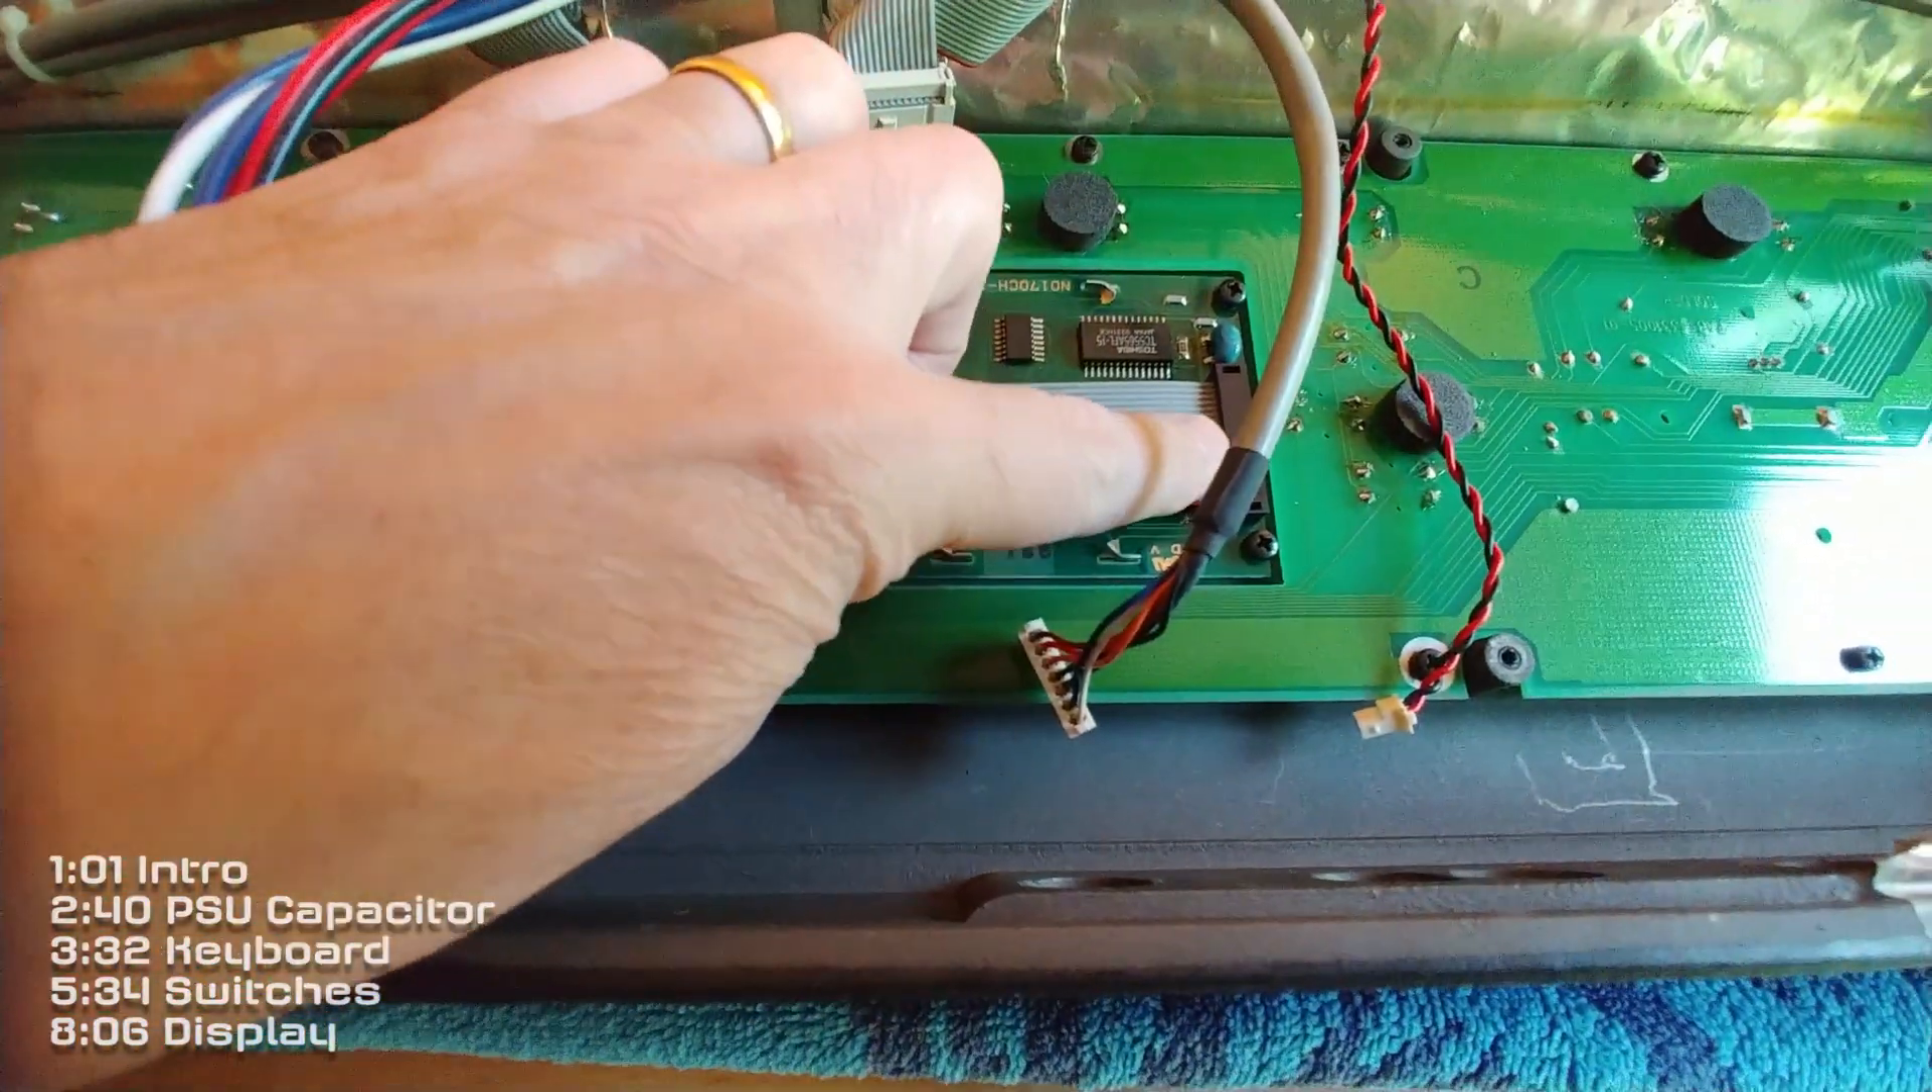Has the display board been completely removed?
No.